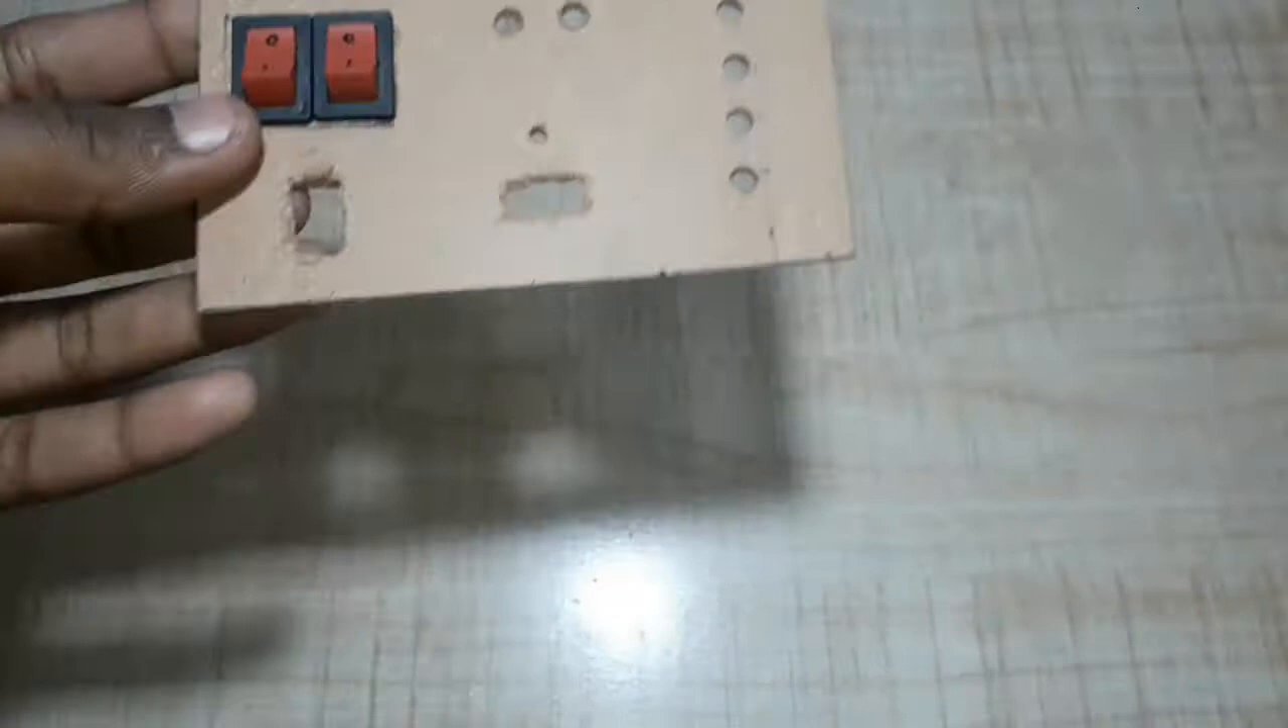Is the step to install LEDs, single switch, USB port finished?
No.